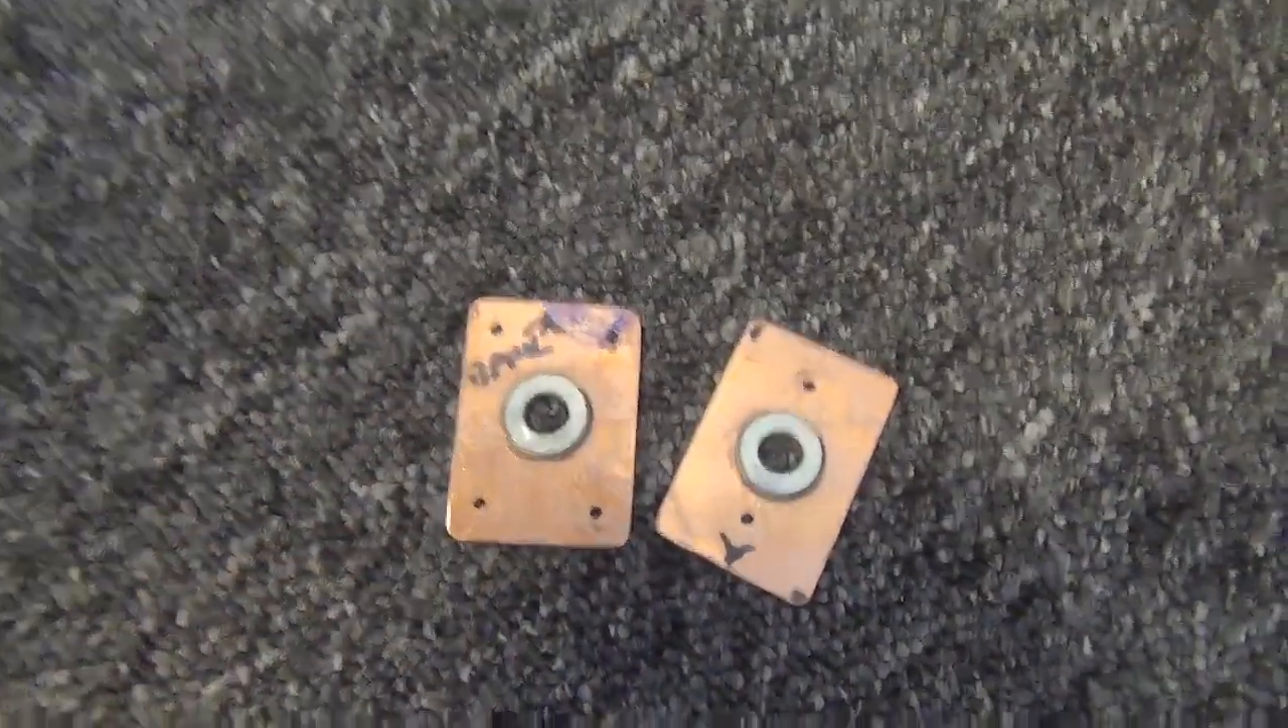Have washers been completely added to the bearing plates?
Yes.